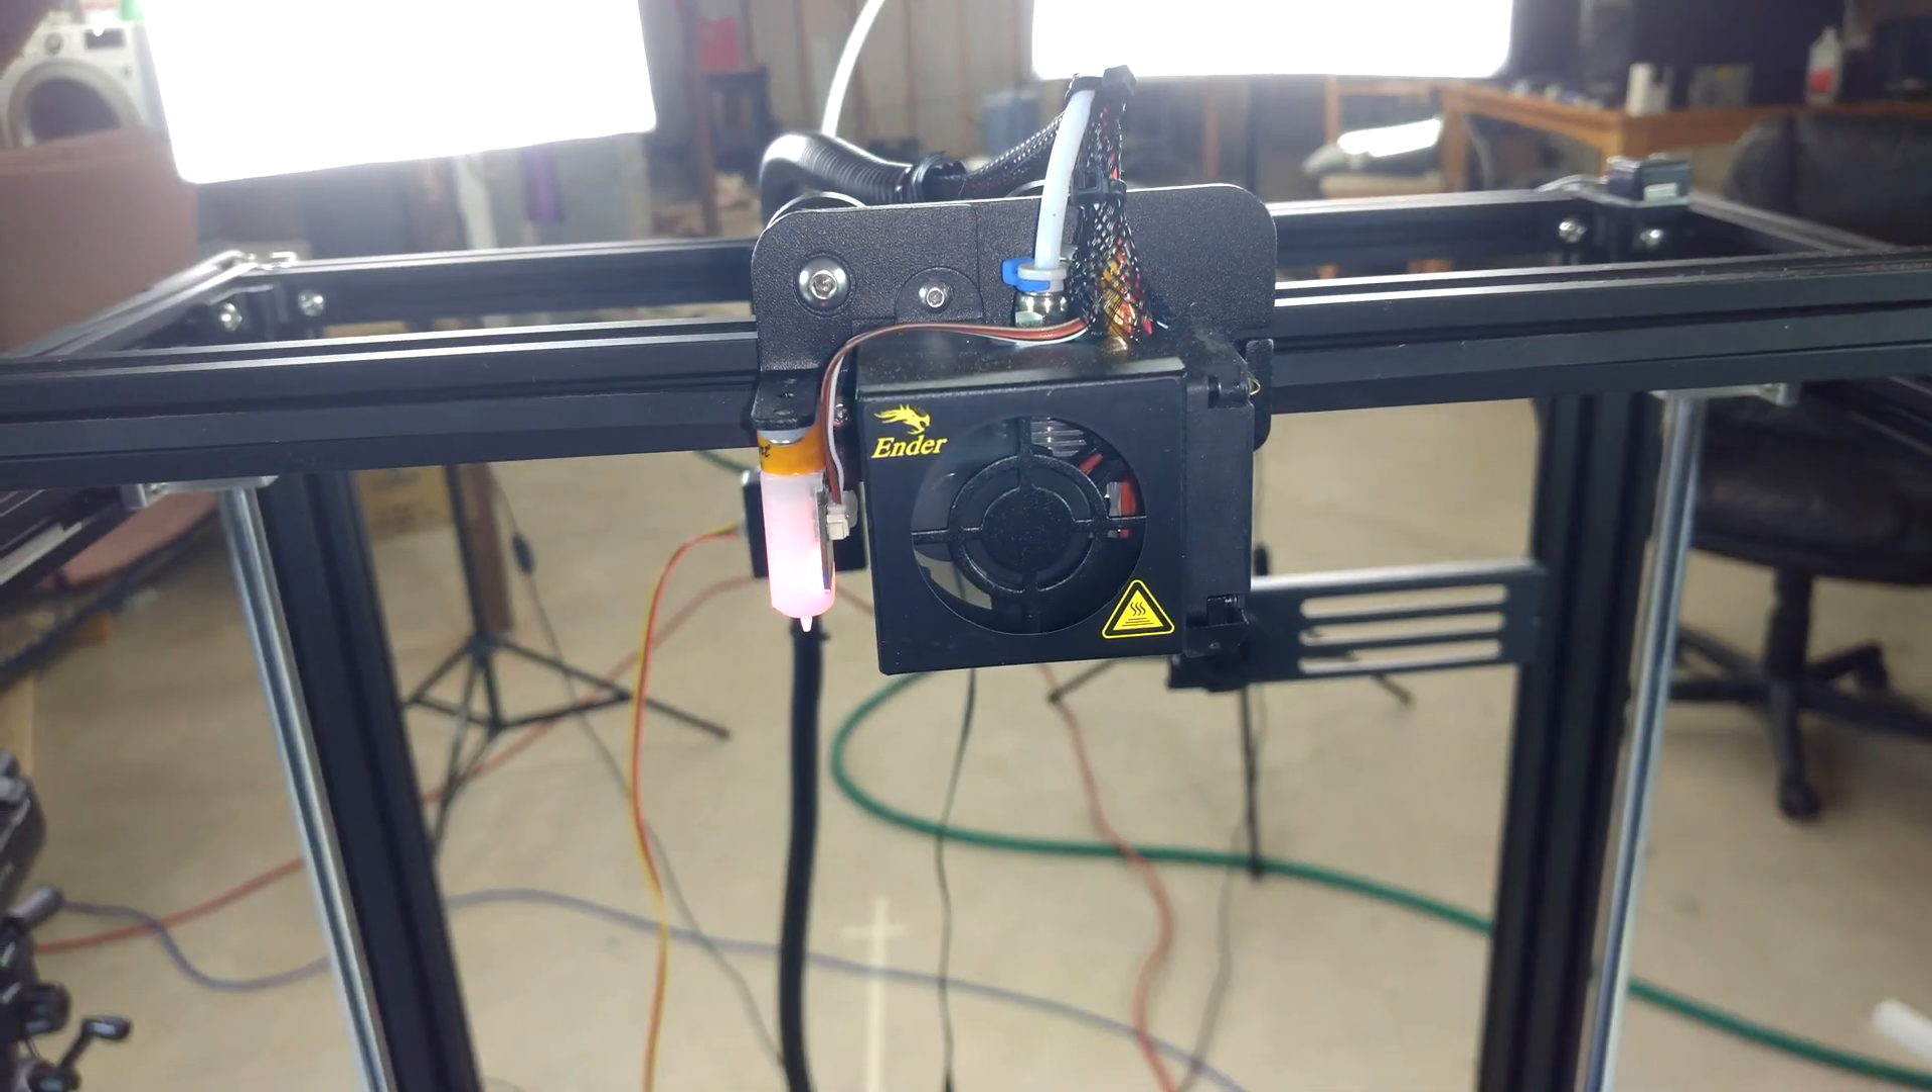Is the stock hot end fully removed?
No.